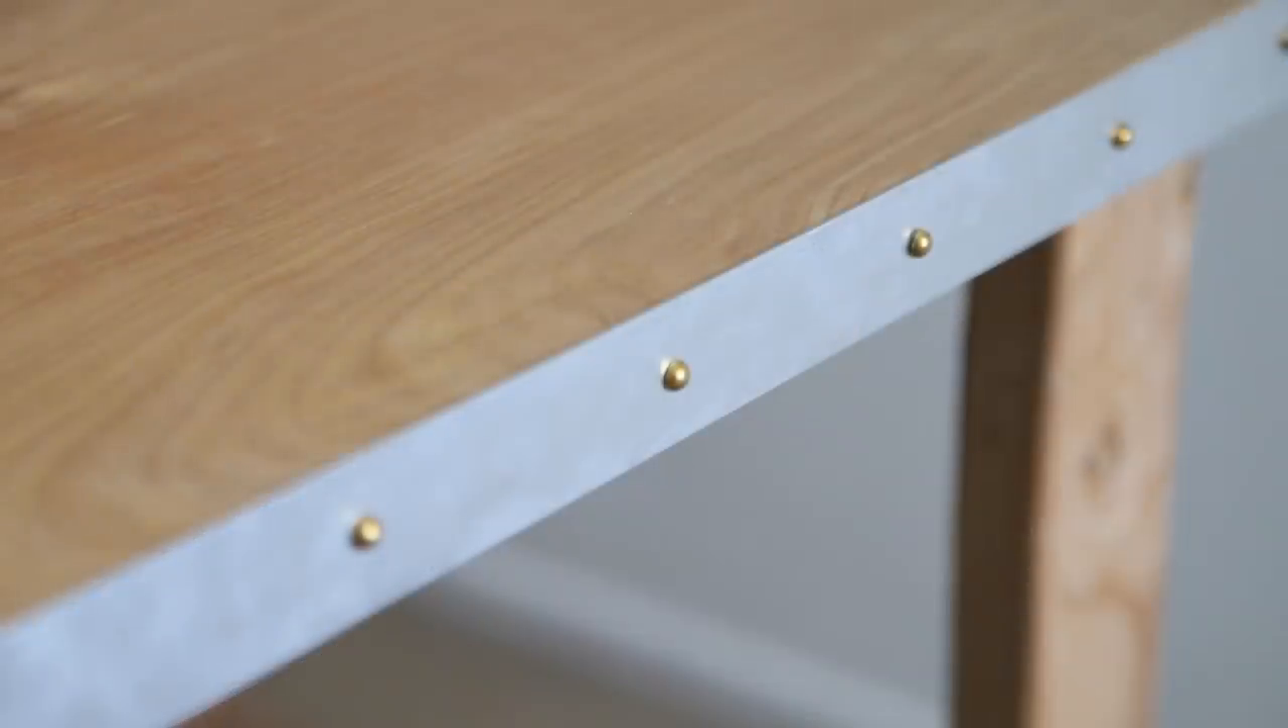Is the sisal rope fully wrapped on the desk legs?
No.